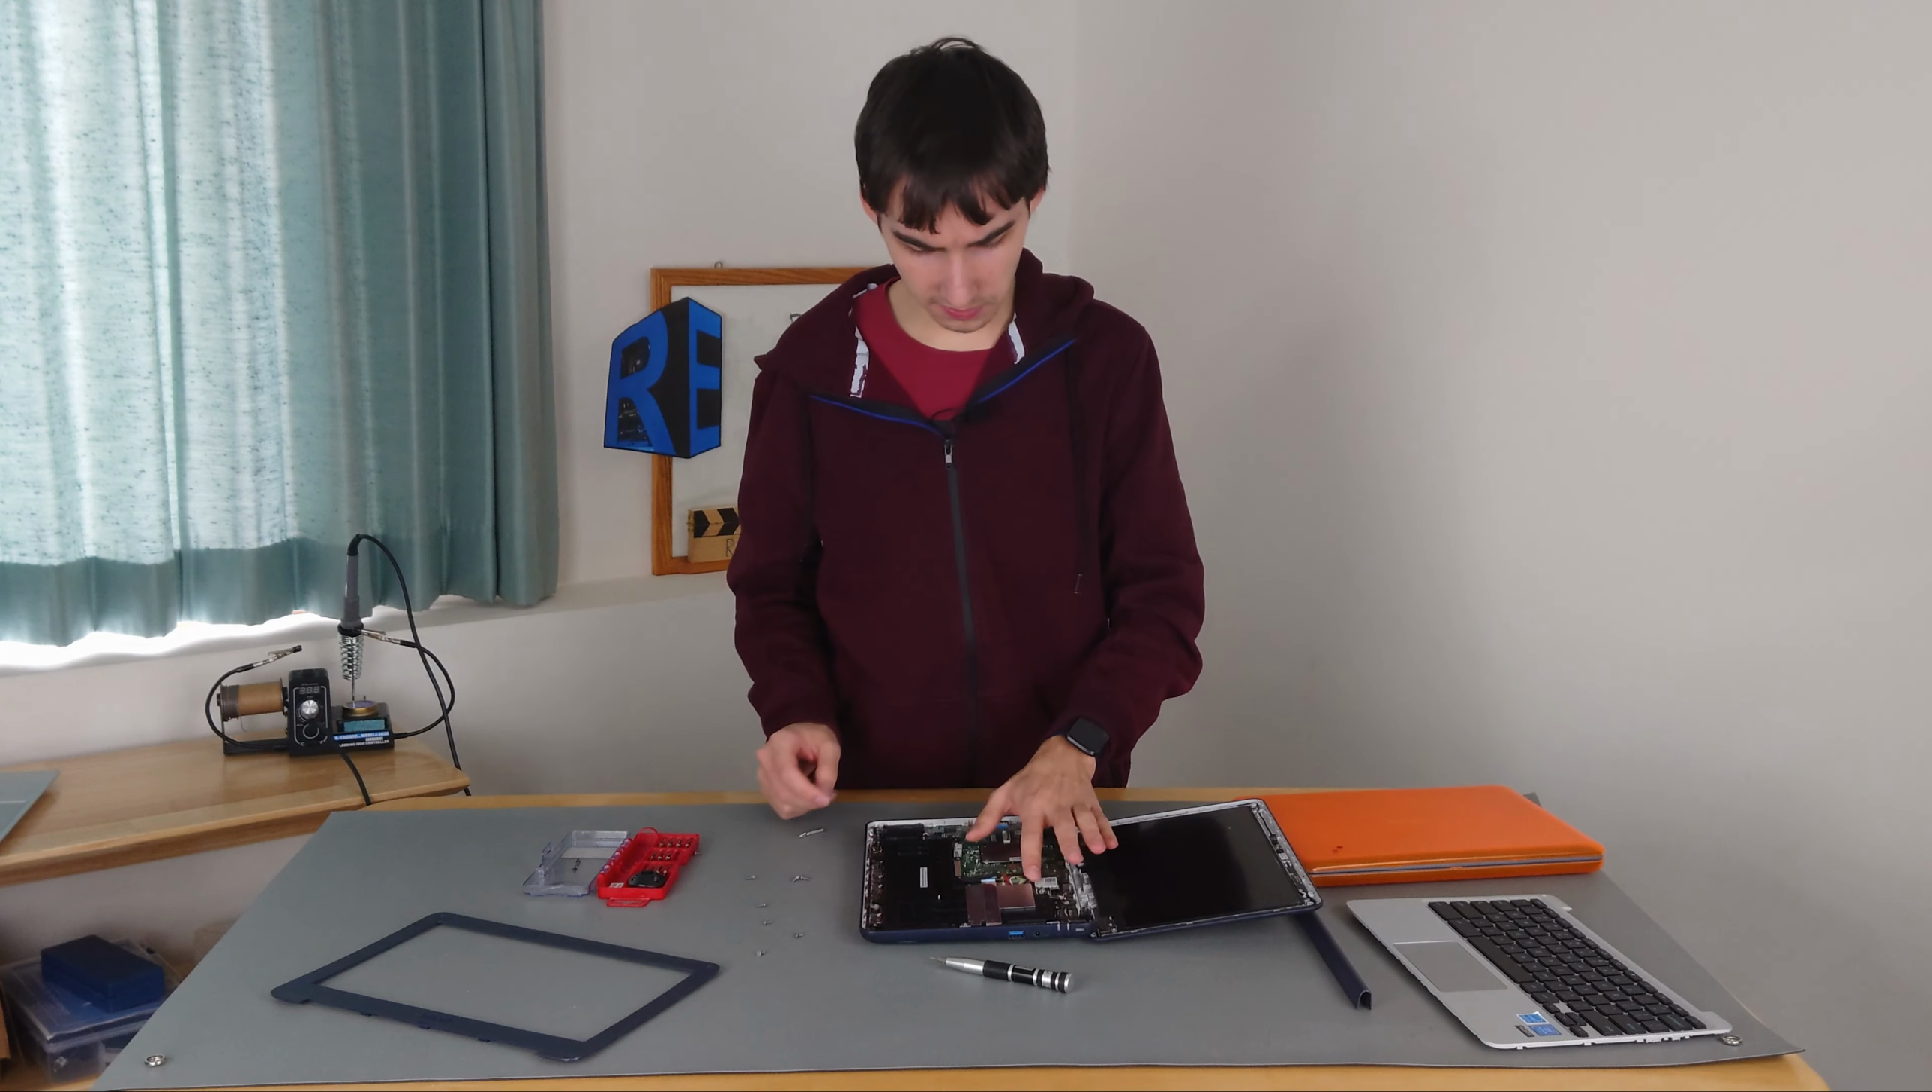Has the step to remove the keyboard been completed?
Yes.